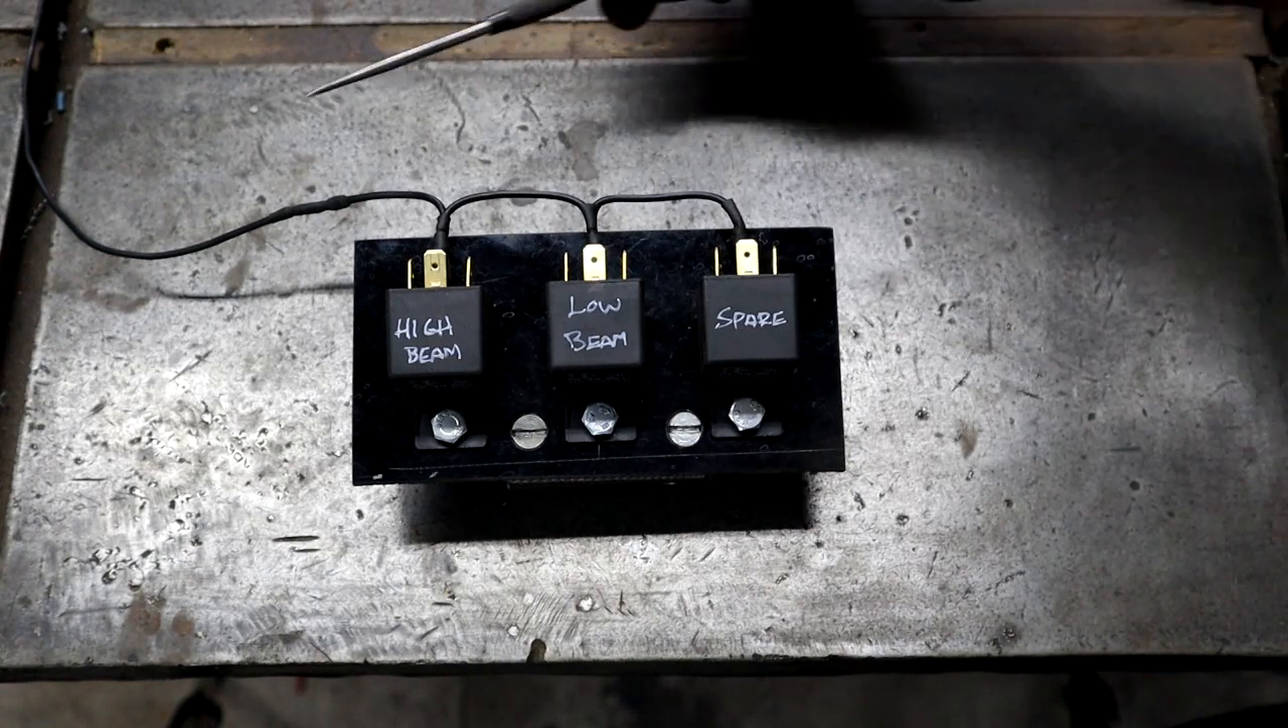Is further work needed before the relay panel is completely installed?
Yes.